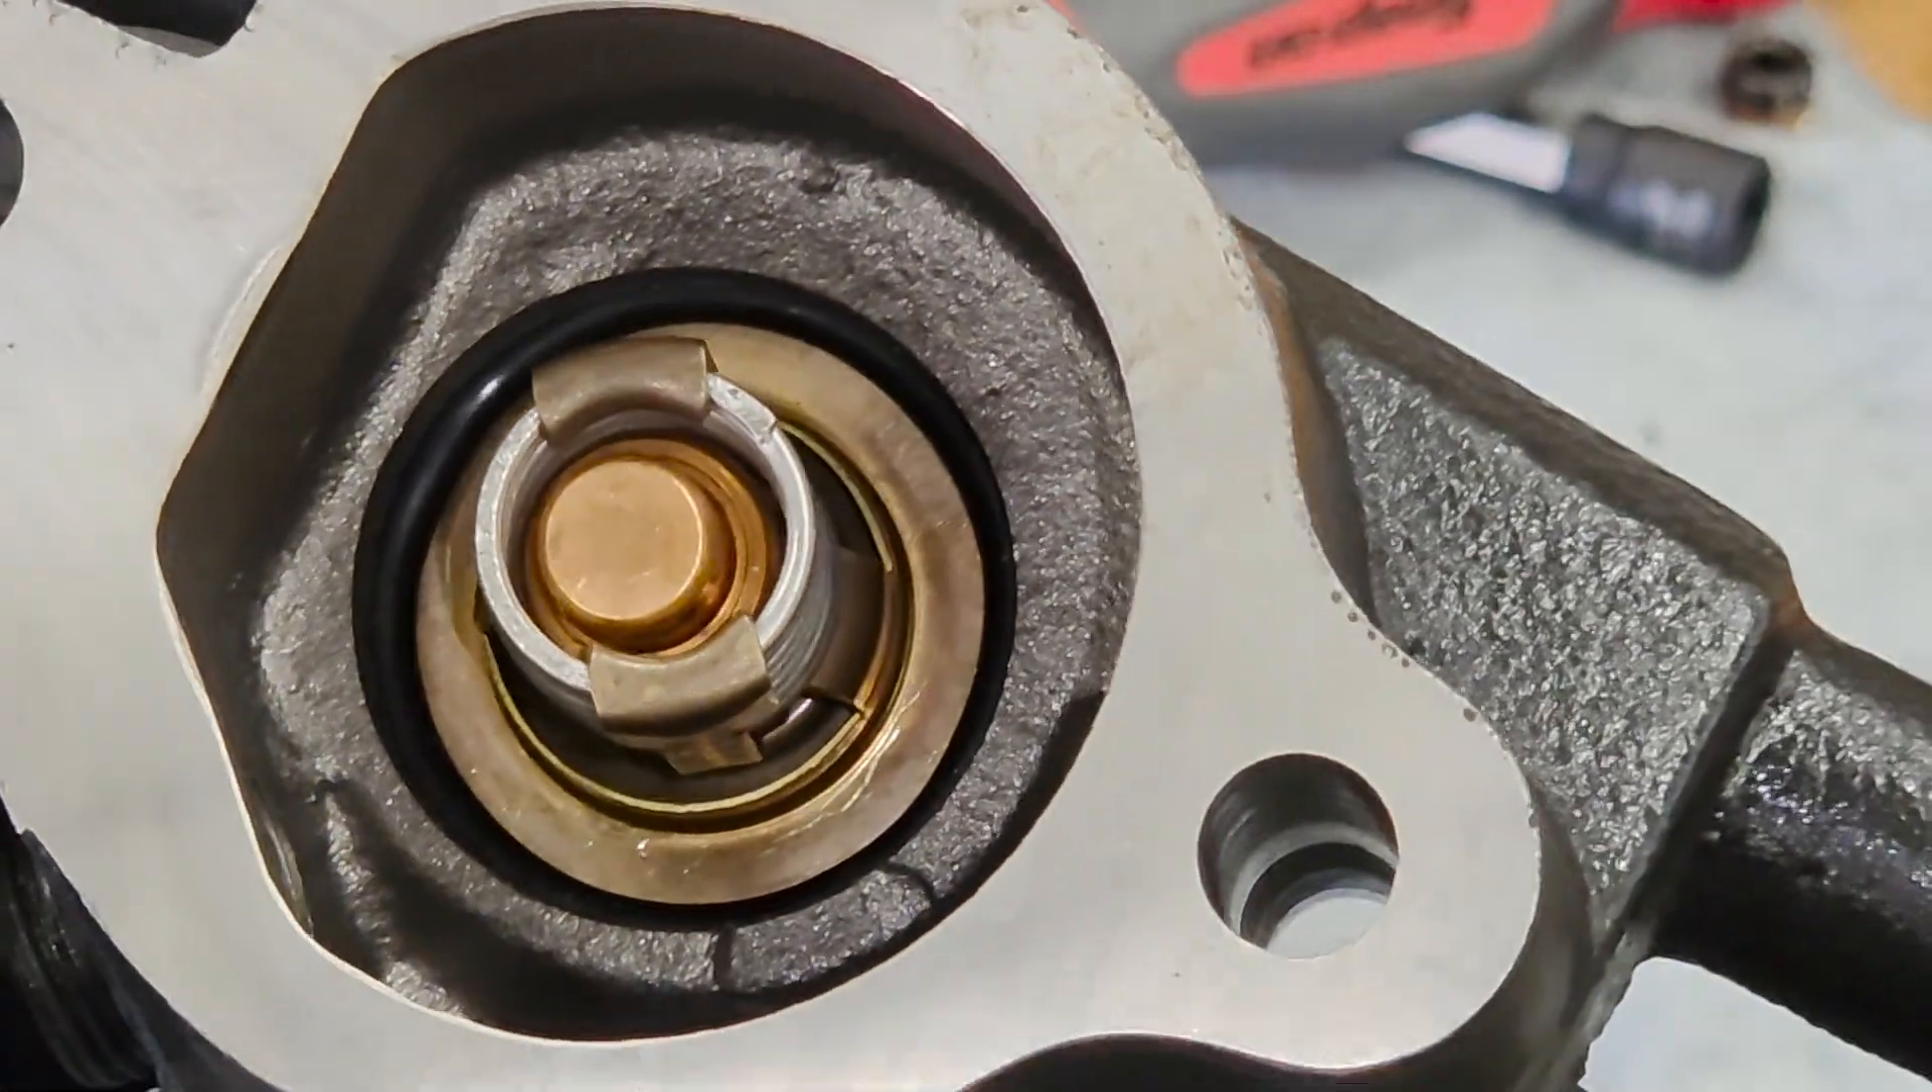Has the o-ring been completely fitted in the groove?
Yes.